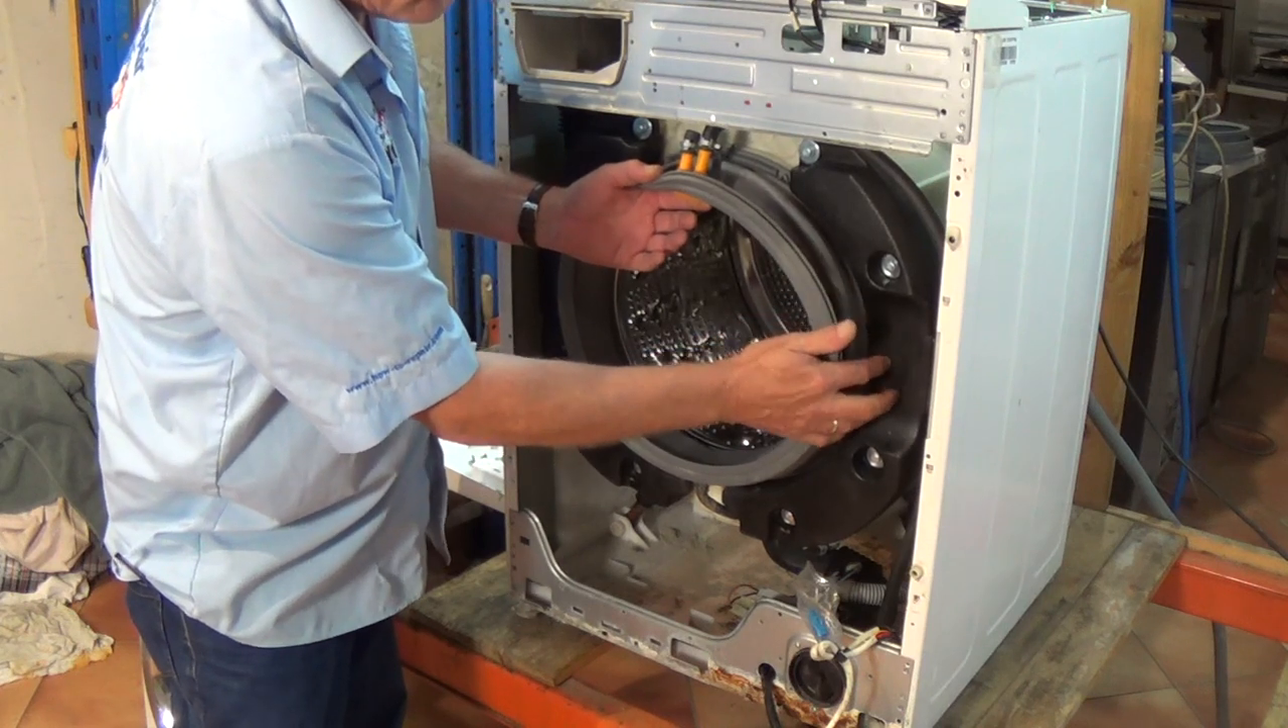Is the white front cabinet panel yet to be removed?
No.